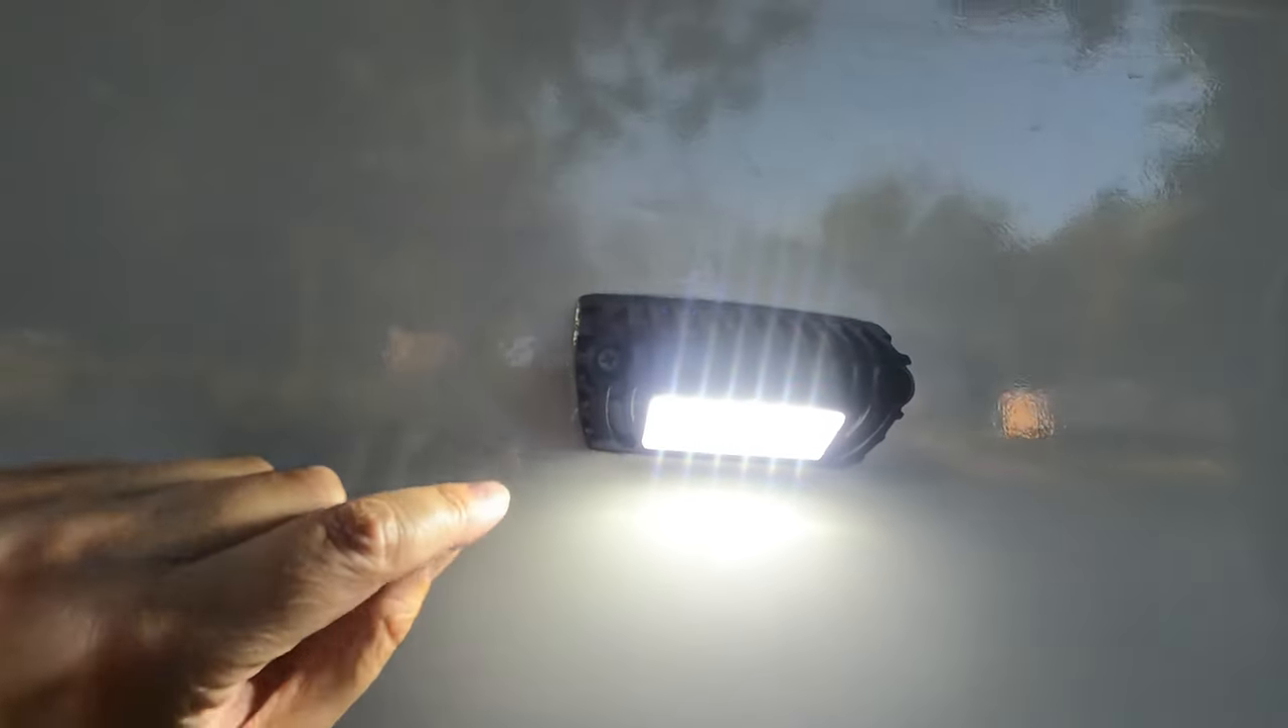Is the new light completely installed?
Yes.